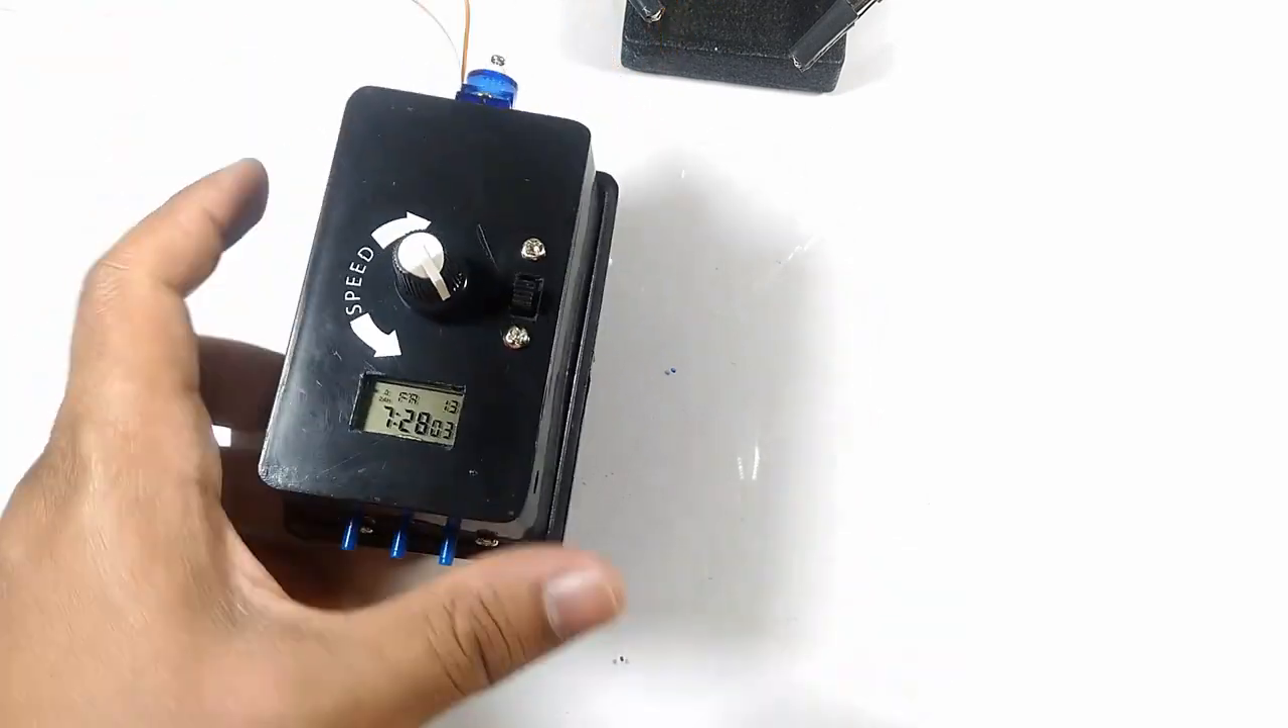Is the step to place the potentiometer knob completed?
Yes.